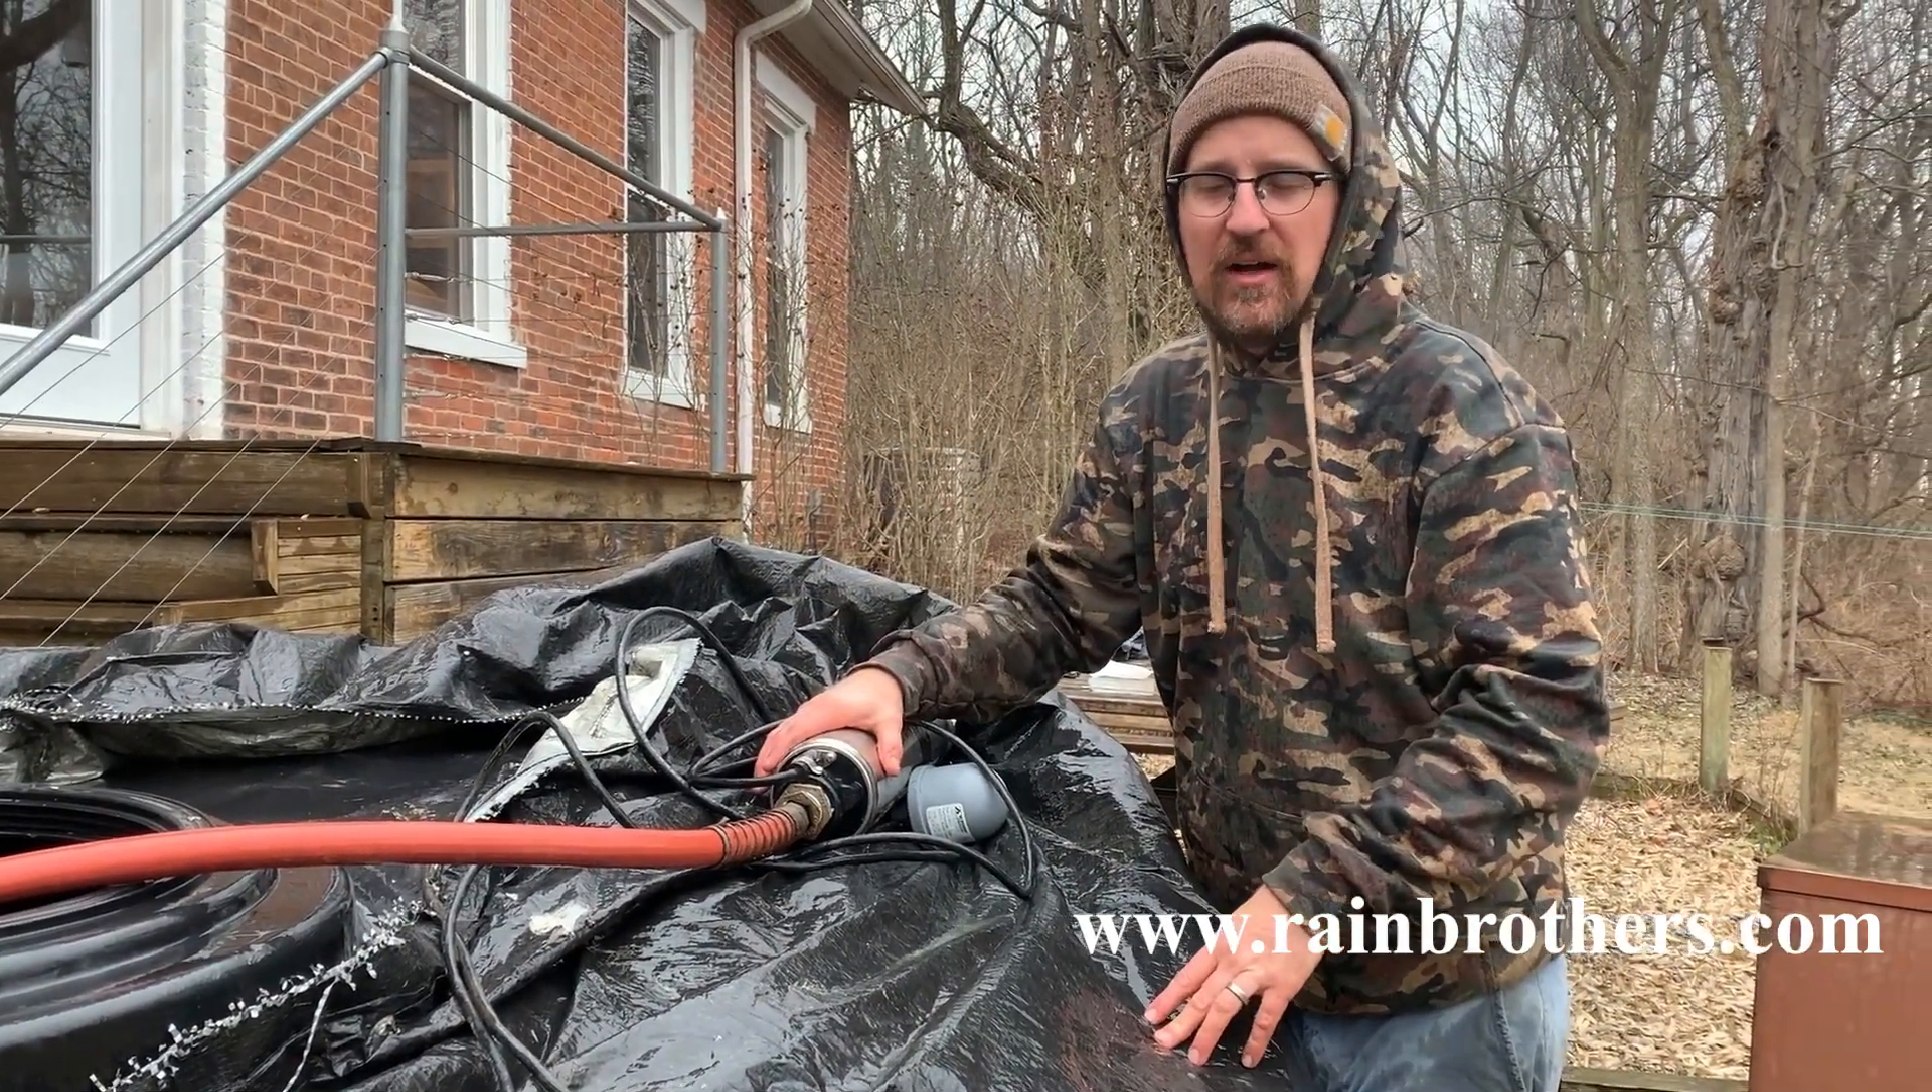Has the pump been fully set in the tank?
No.